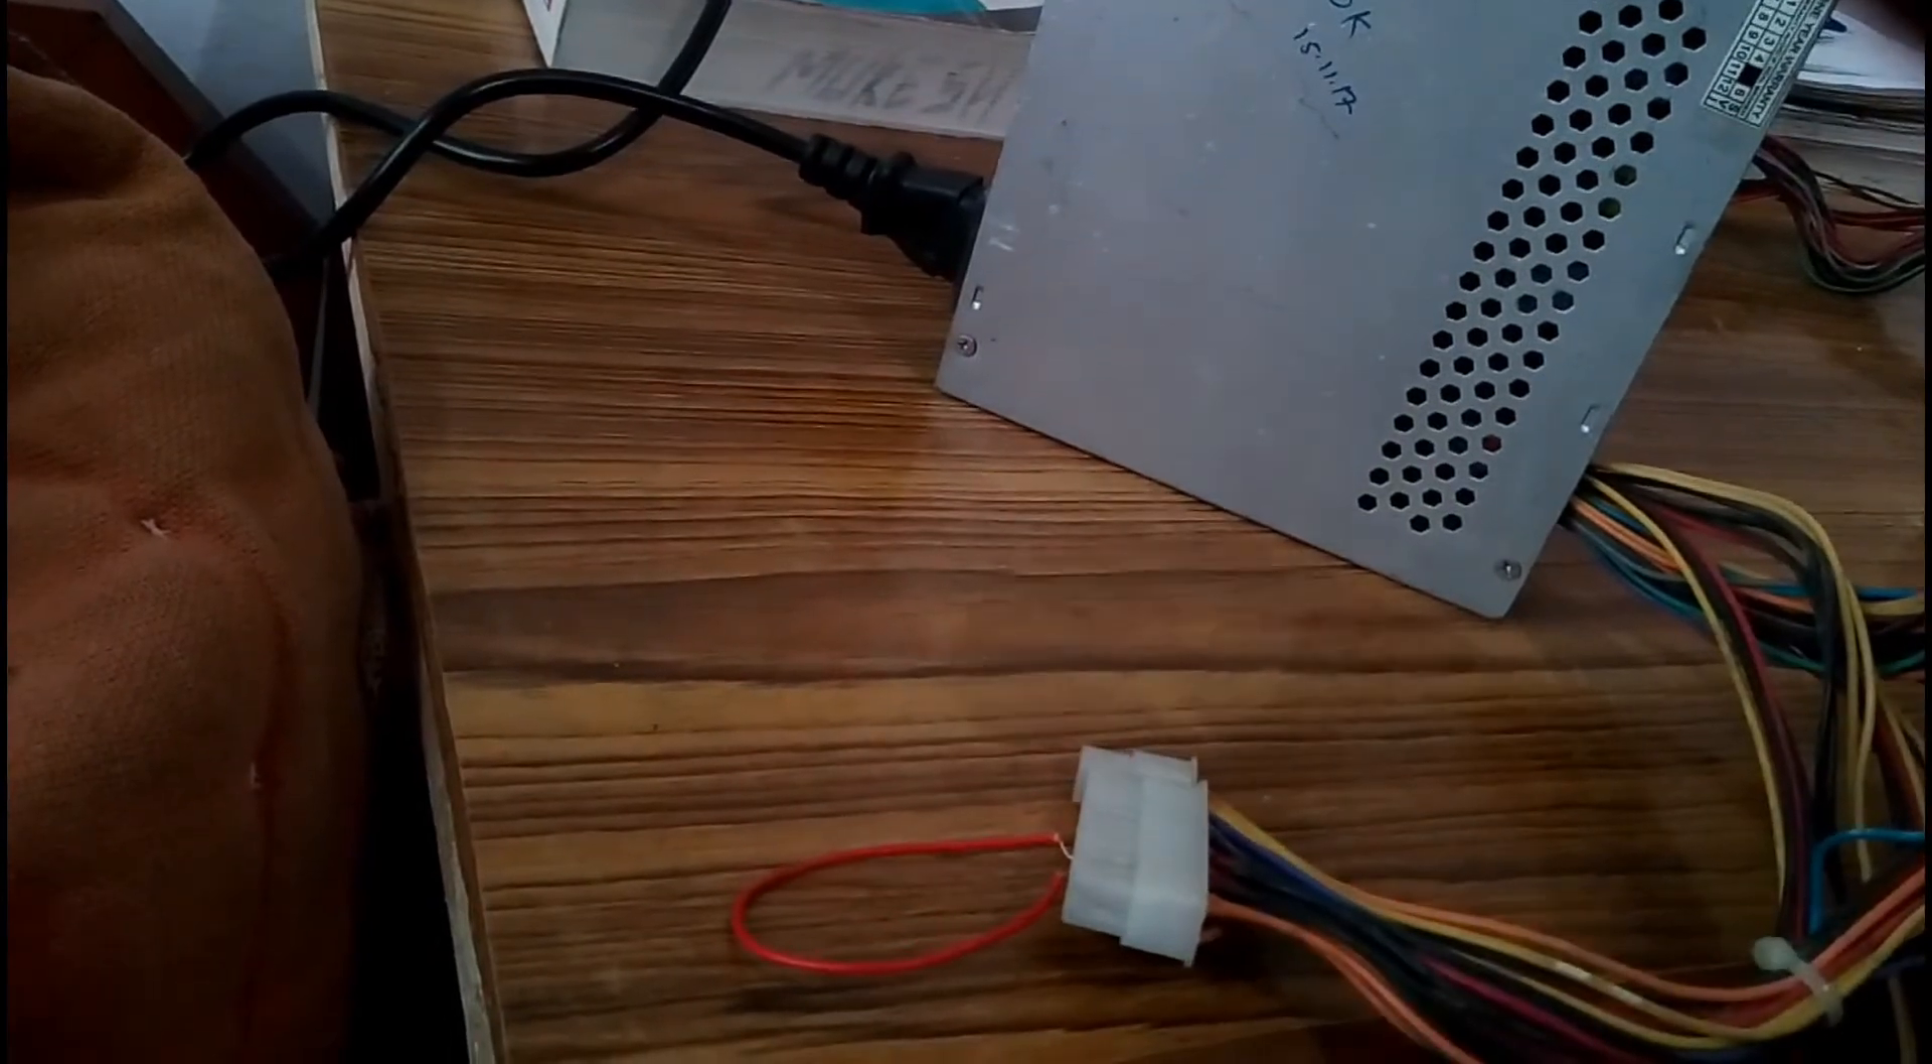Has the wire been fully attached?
Yes.